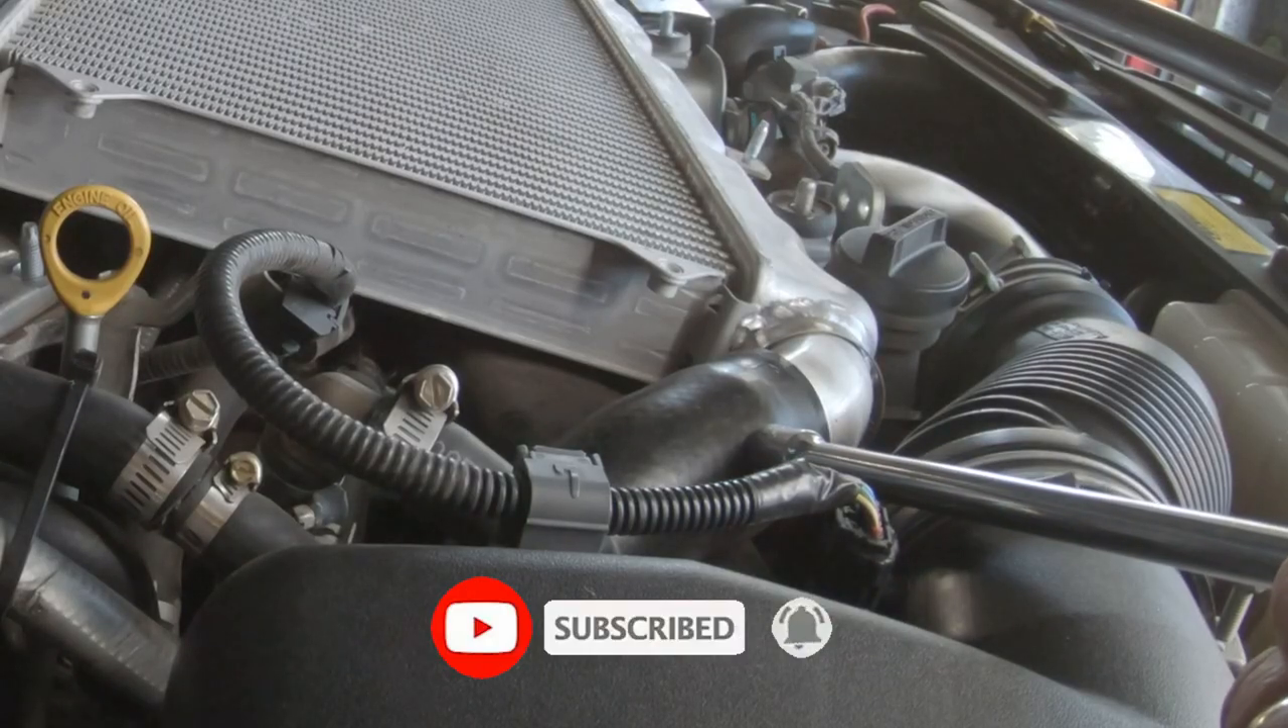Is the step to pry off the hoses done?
No.